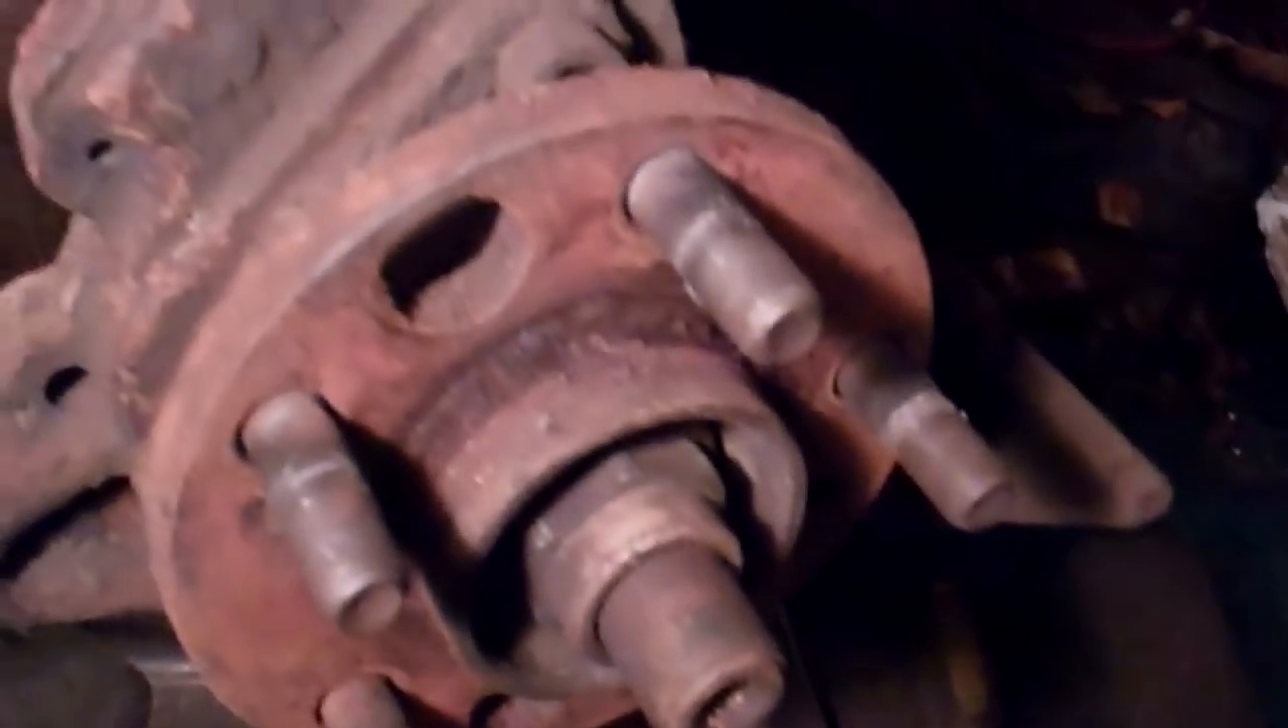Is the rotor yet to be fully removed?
No.